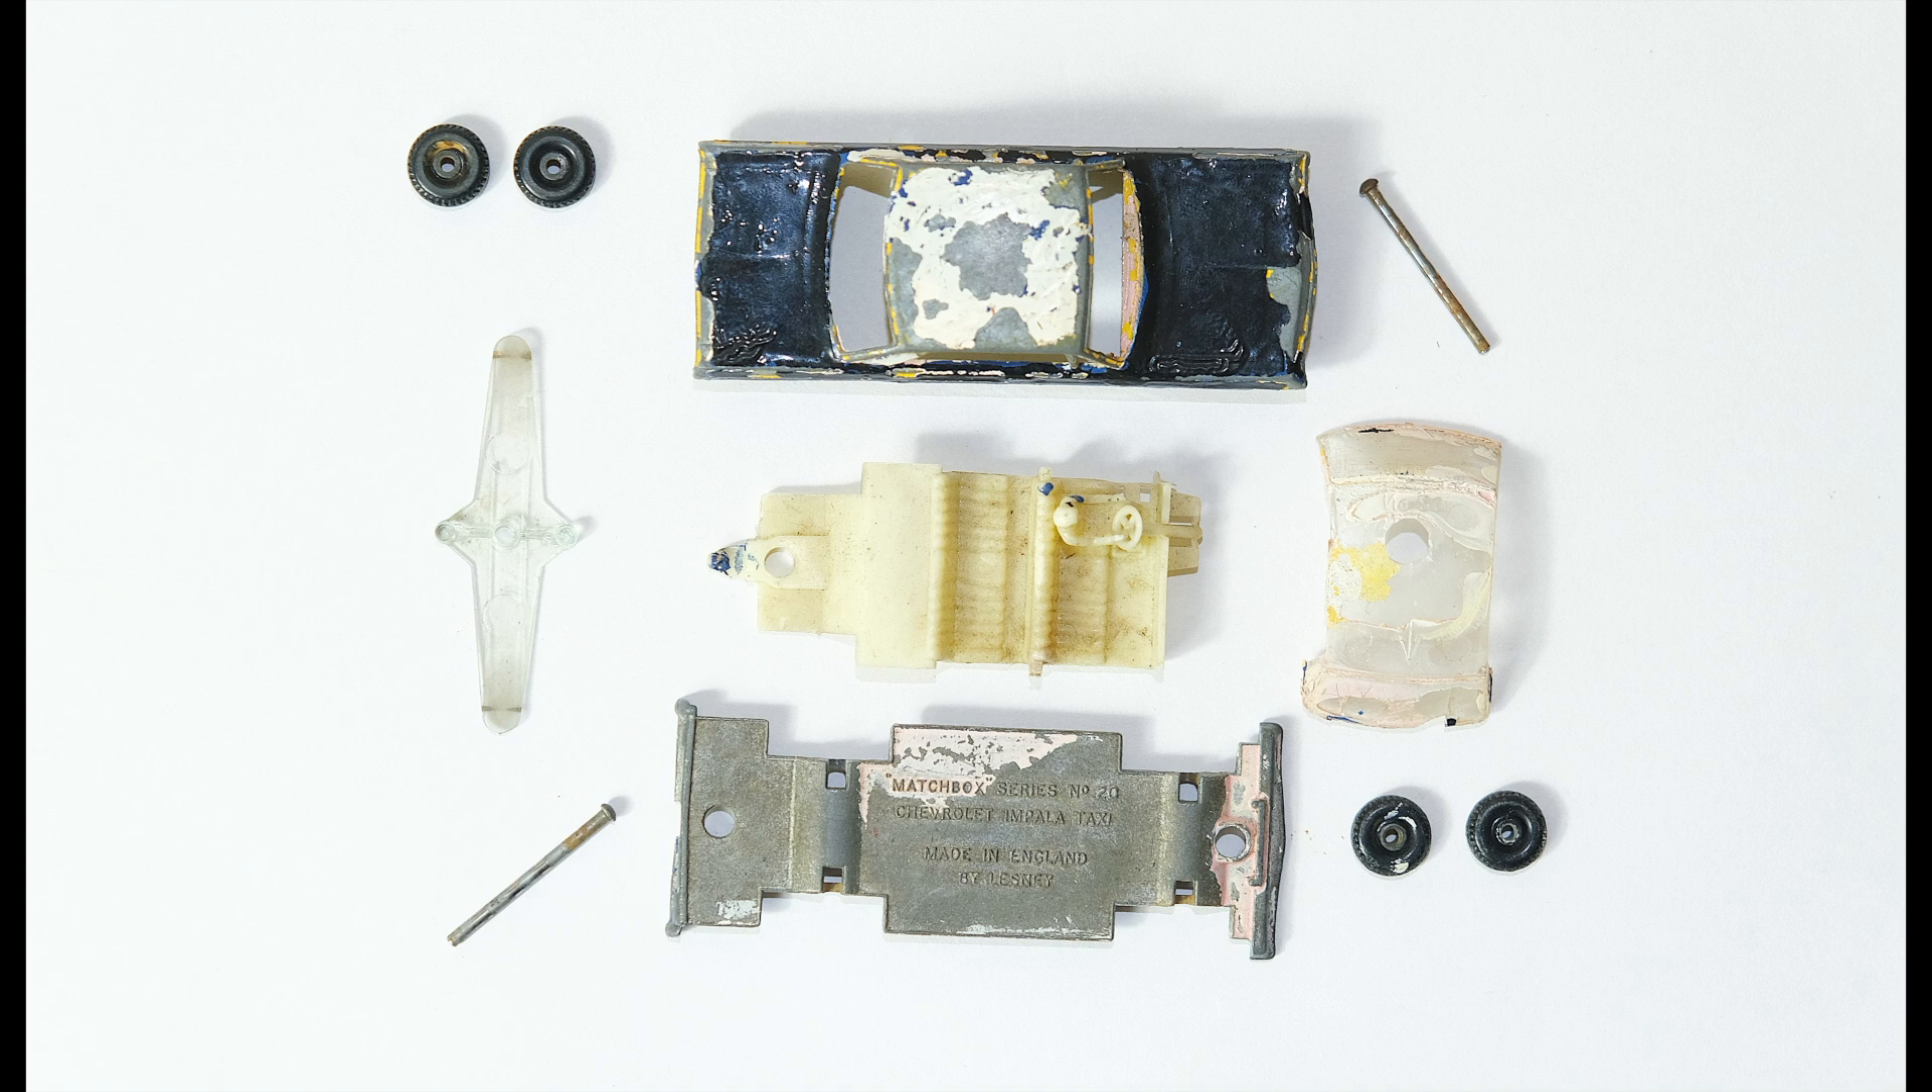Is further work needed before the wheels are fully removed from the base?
No.